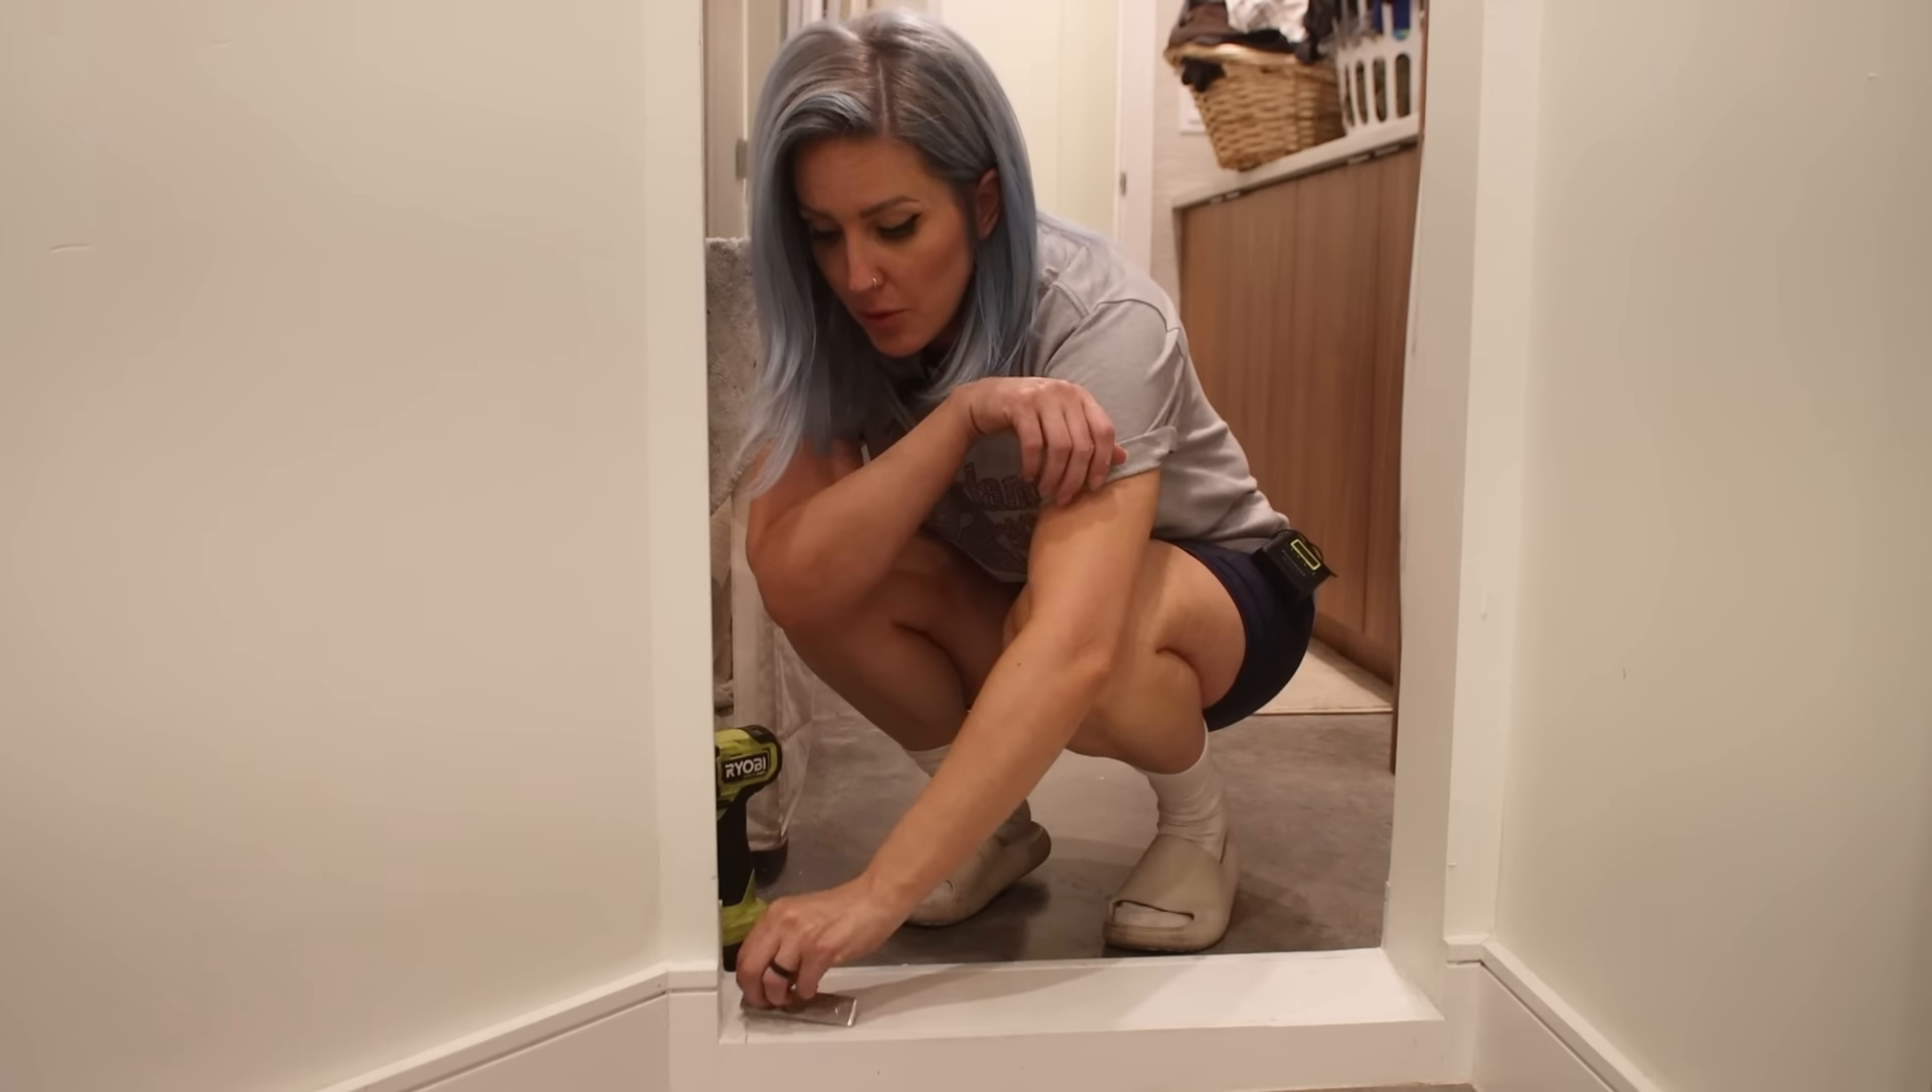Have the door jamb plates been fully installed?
No.